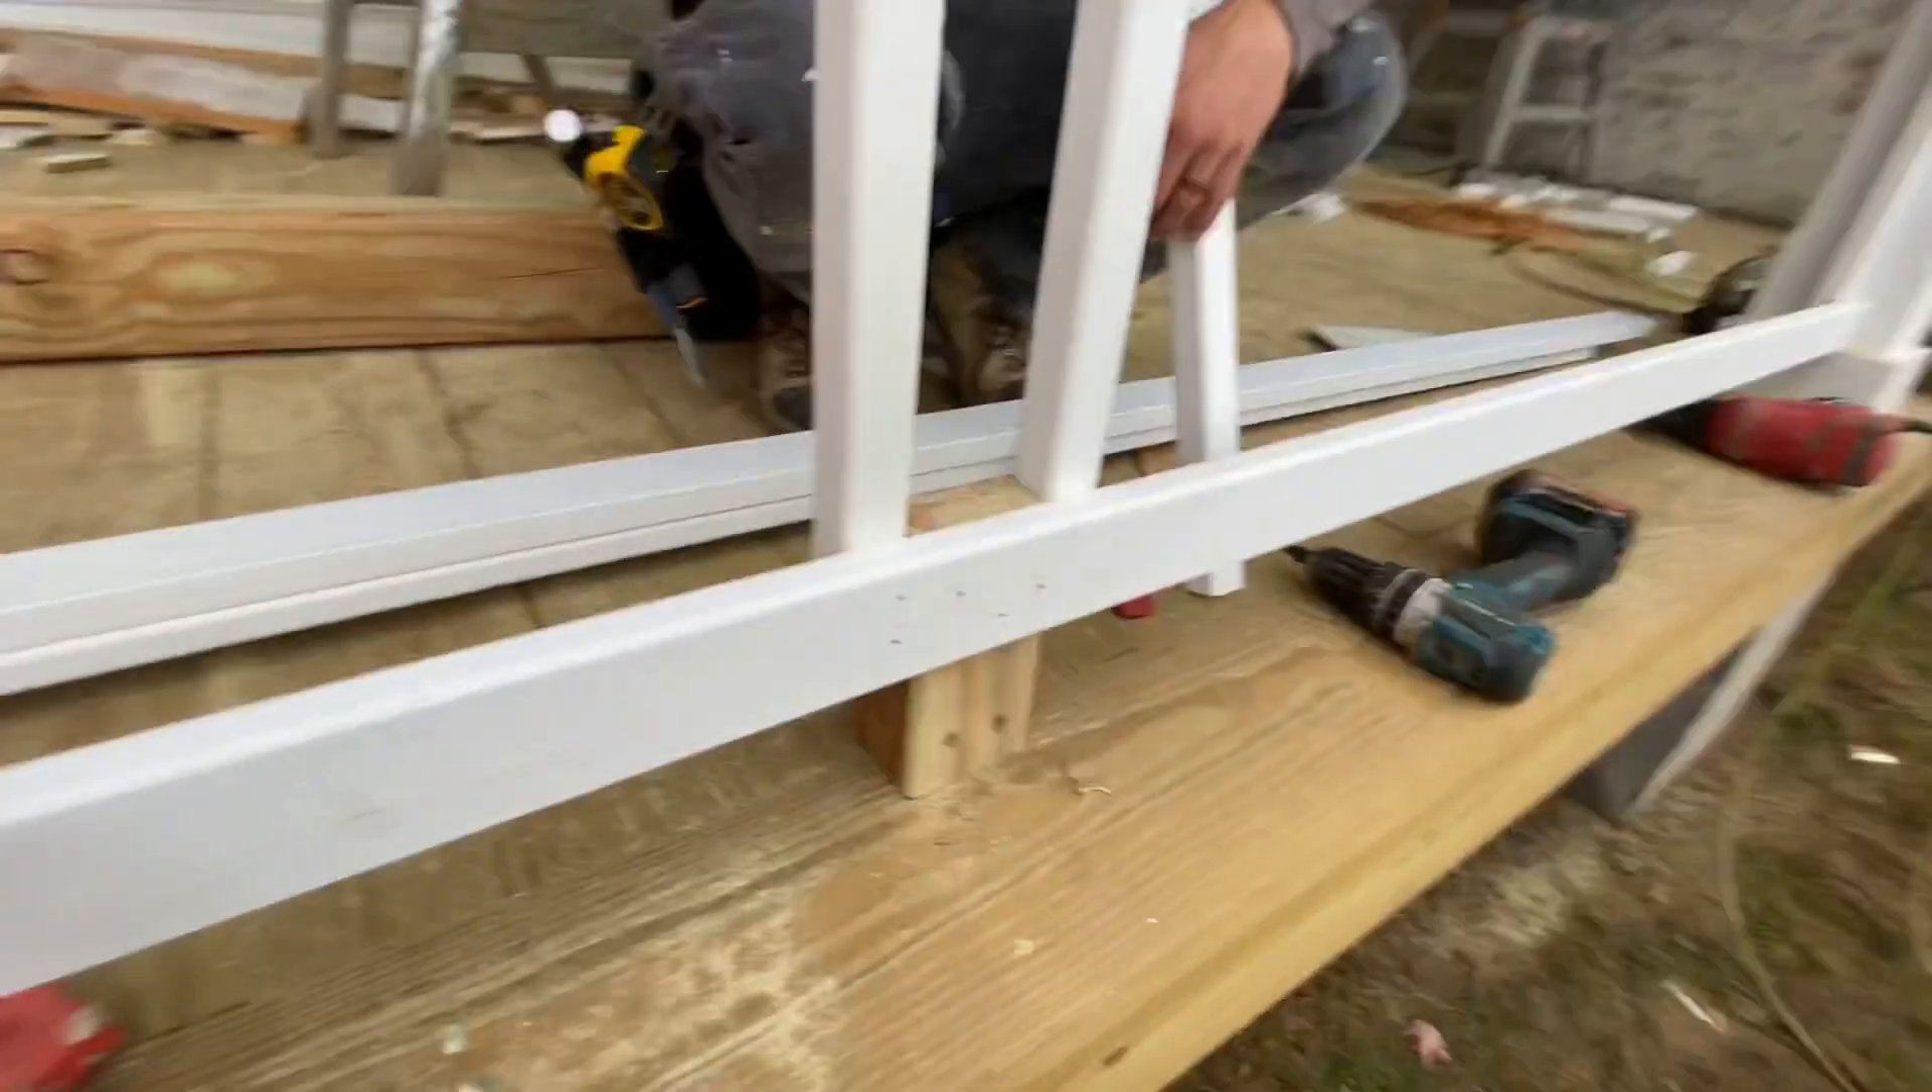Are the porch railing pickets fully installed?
No.